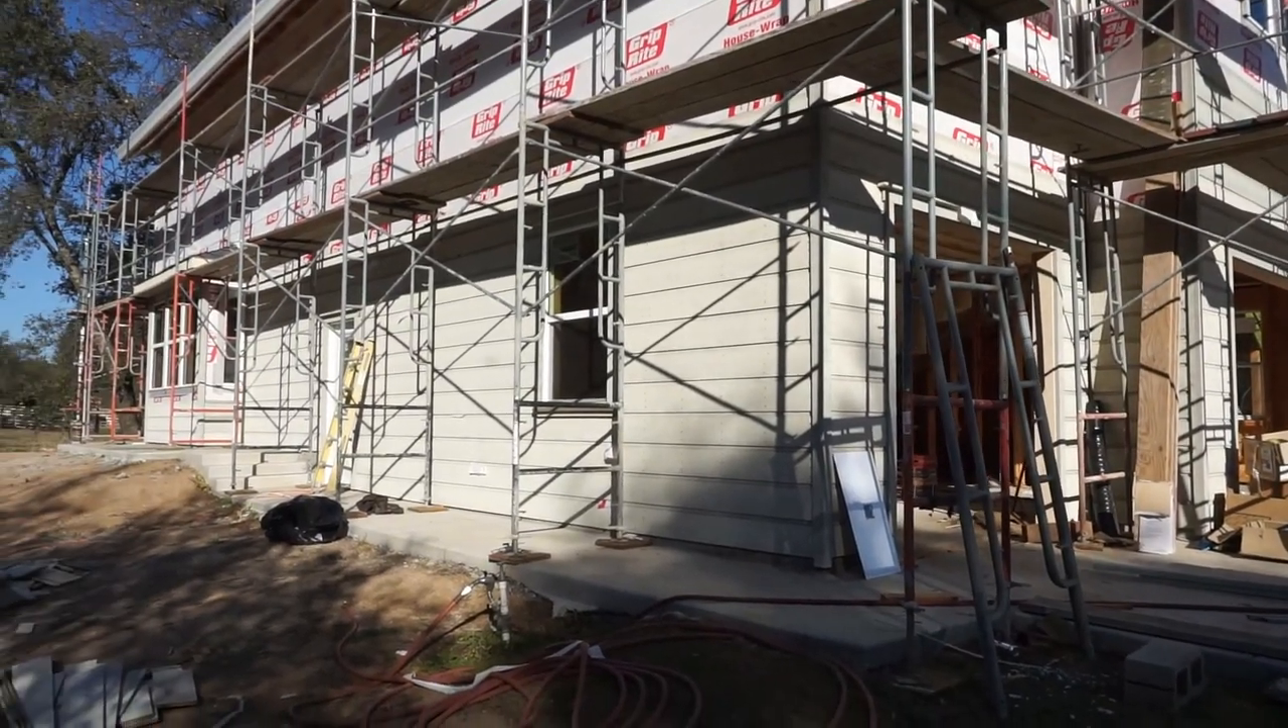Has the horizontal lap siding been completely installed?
No.